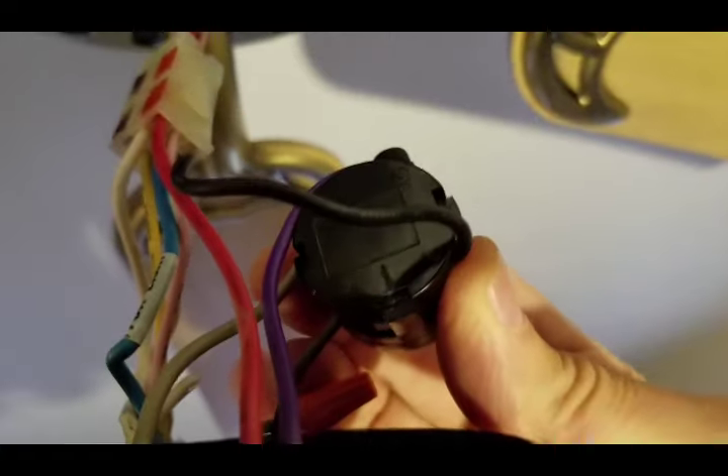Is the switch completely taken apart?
No.